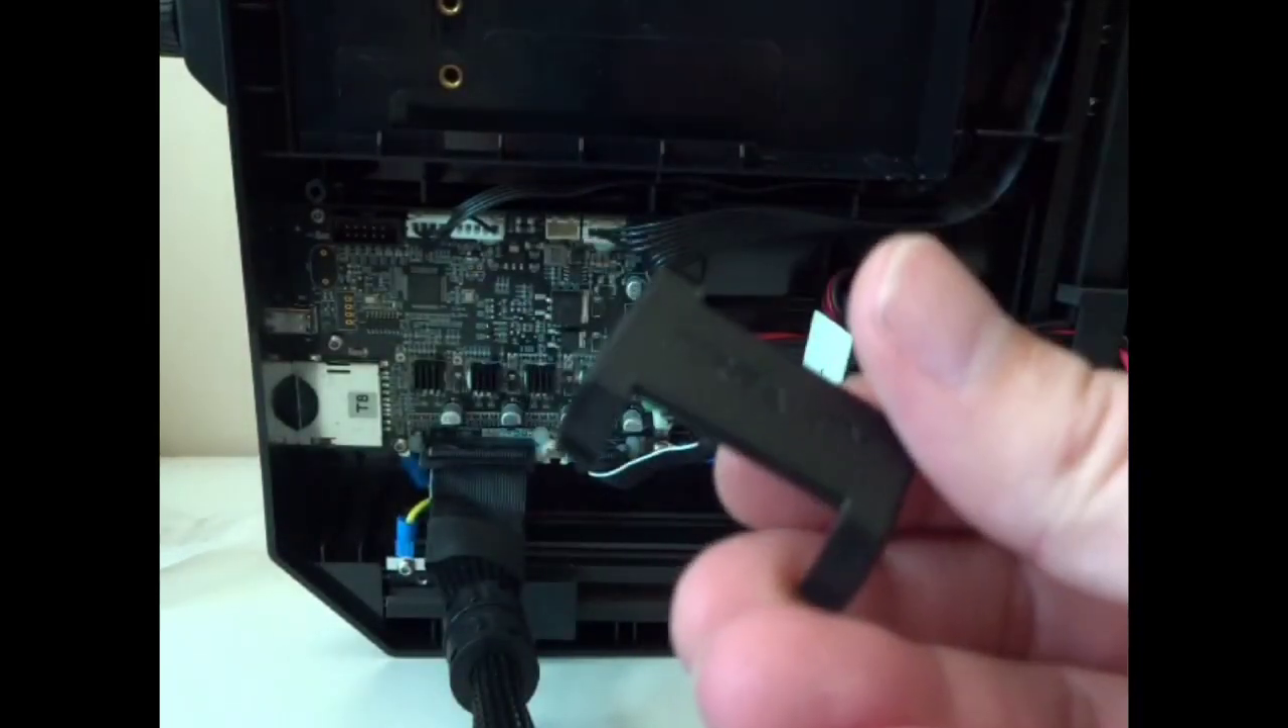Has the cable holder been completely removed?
Yes.